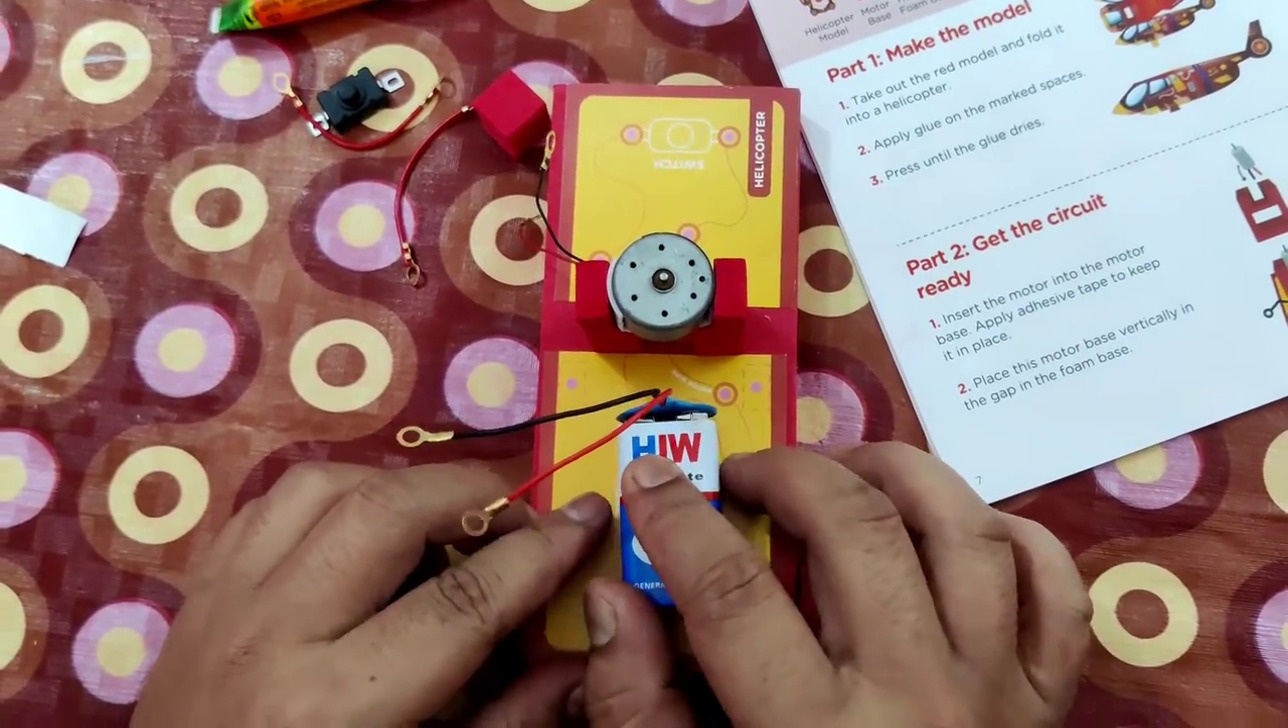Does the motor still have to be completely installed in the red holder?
No.